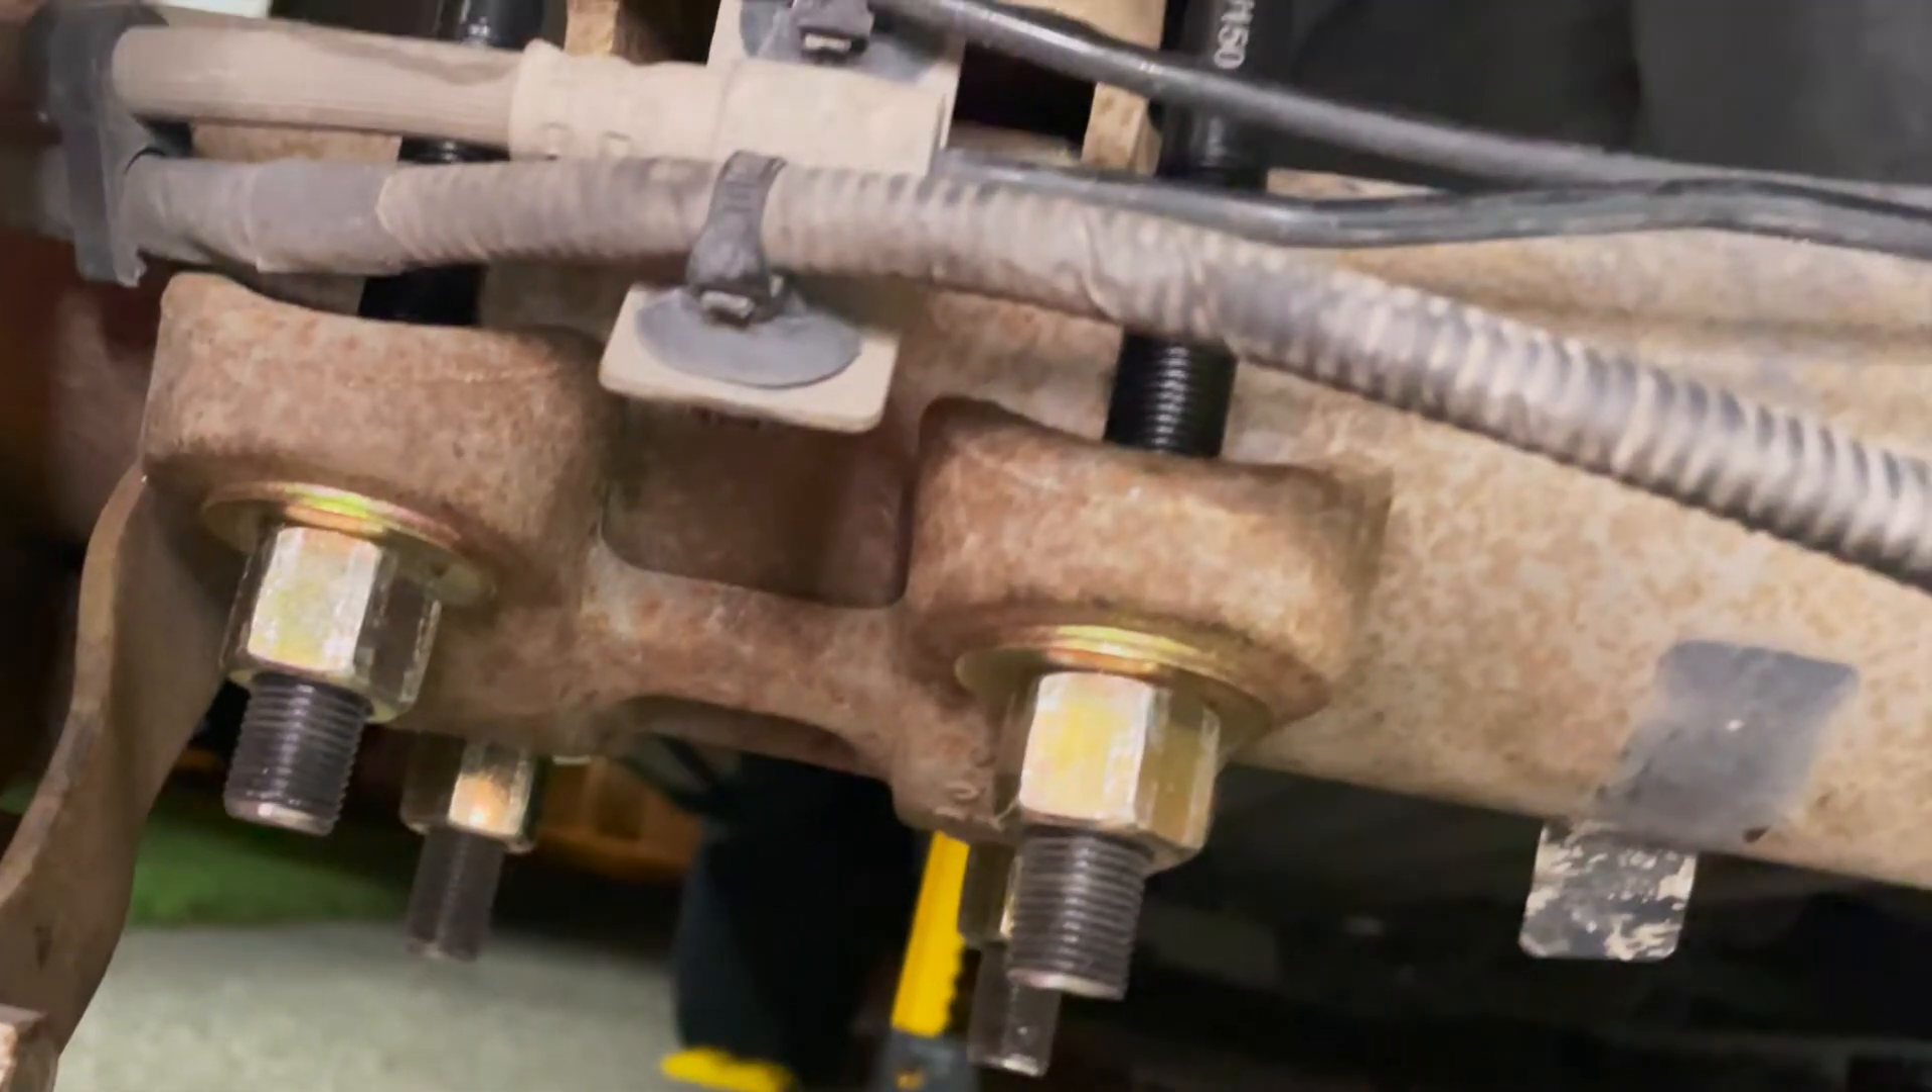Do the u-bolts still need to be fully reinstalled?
No.